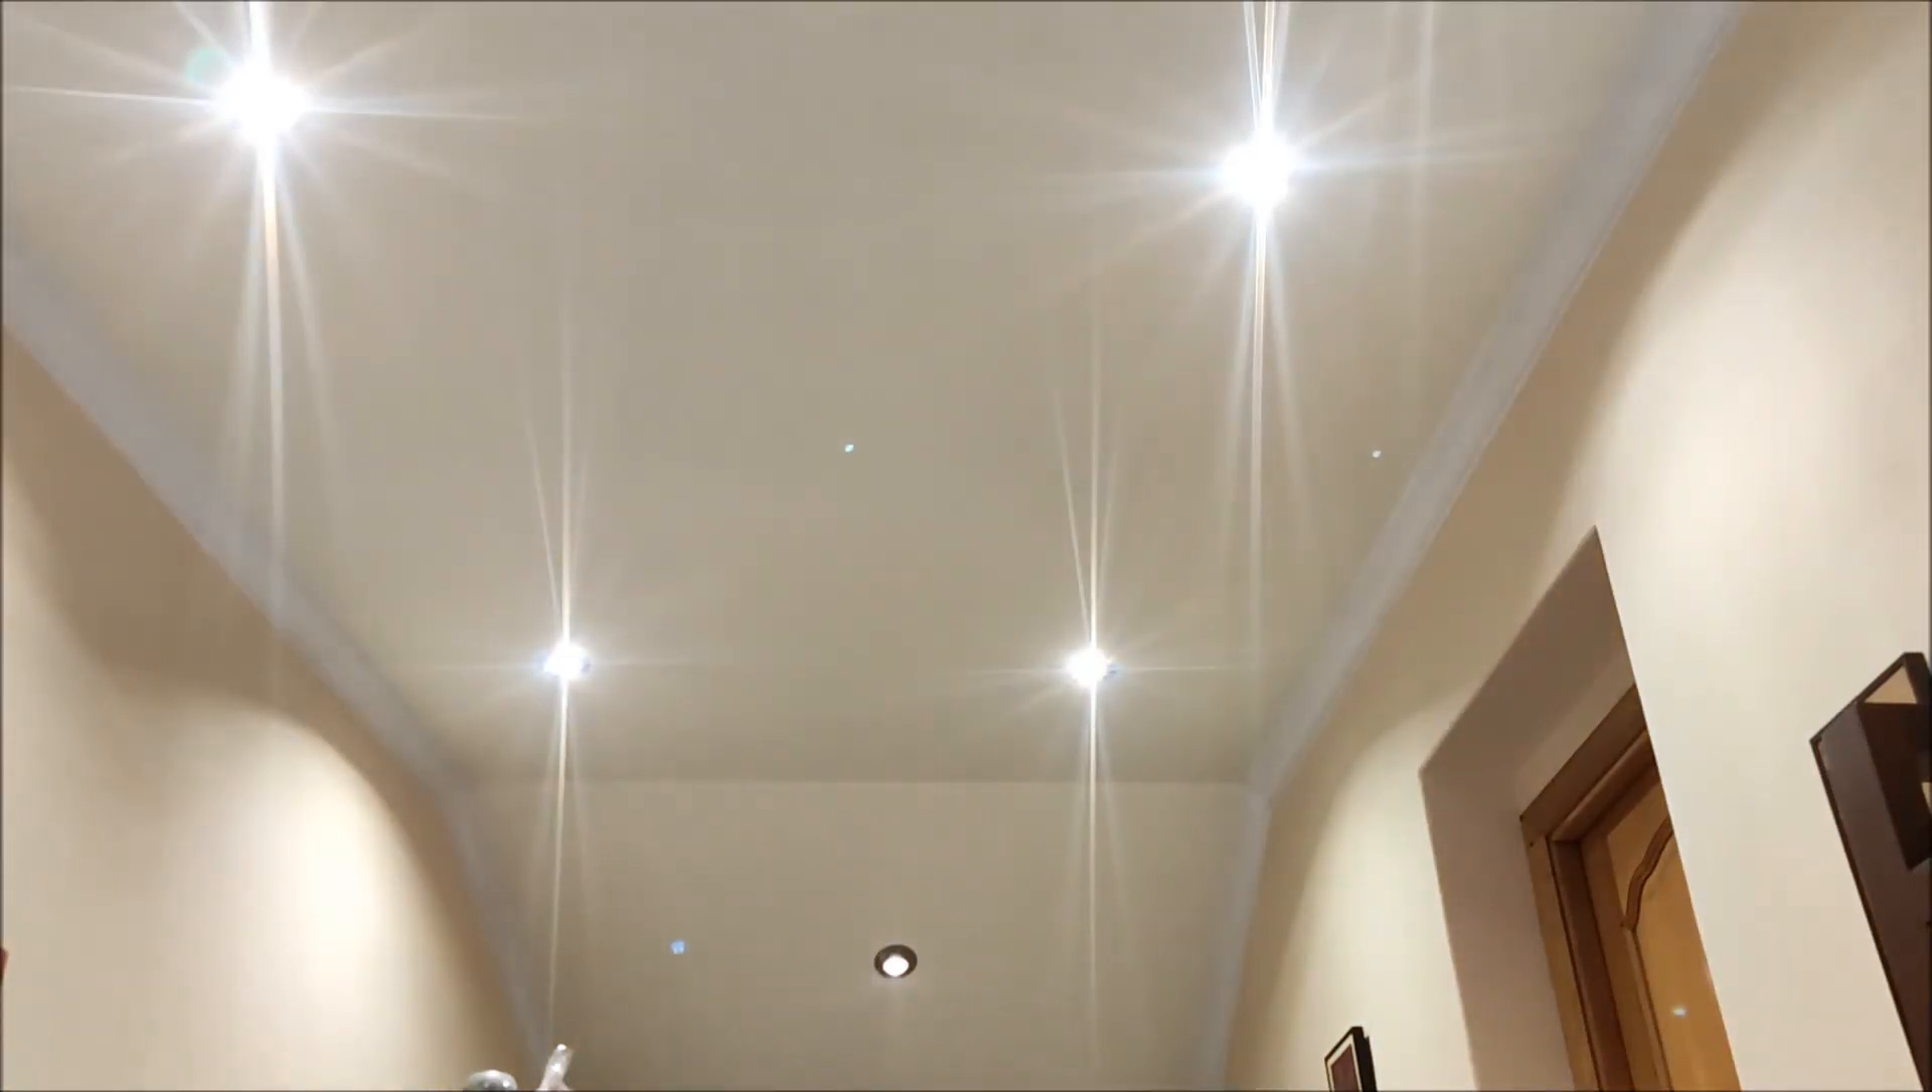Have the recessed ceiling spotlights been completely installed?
Yes.